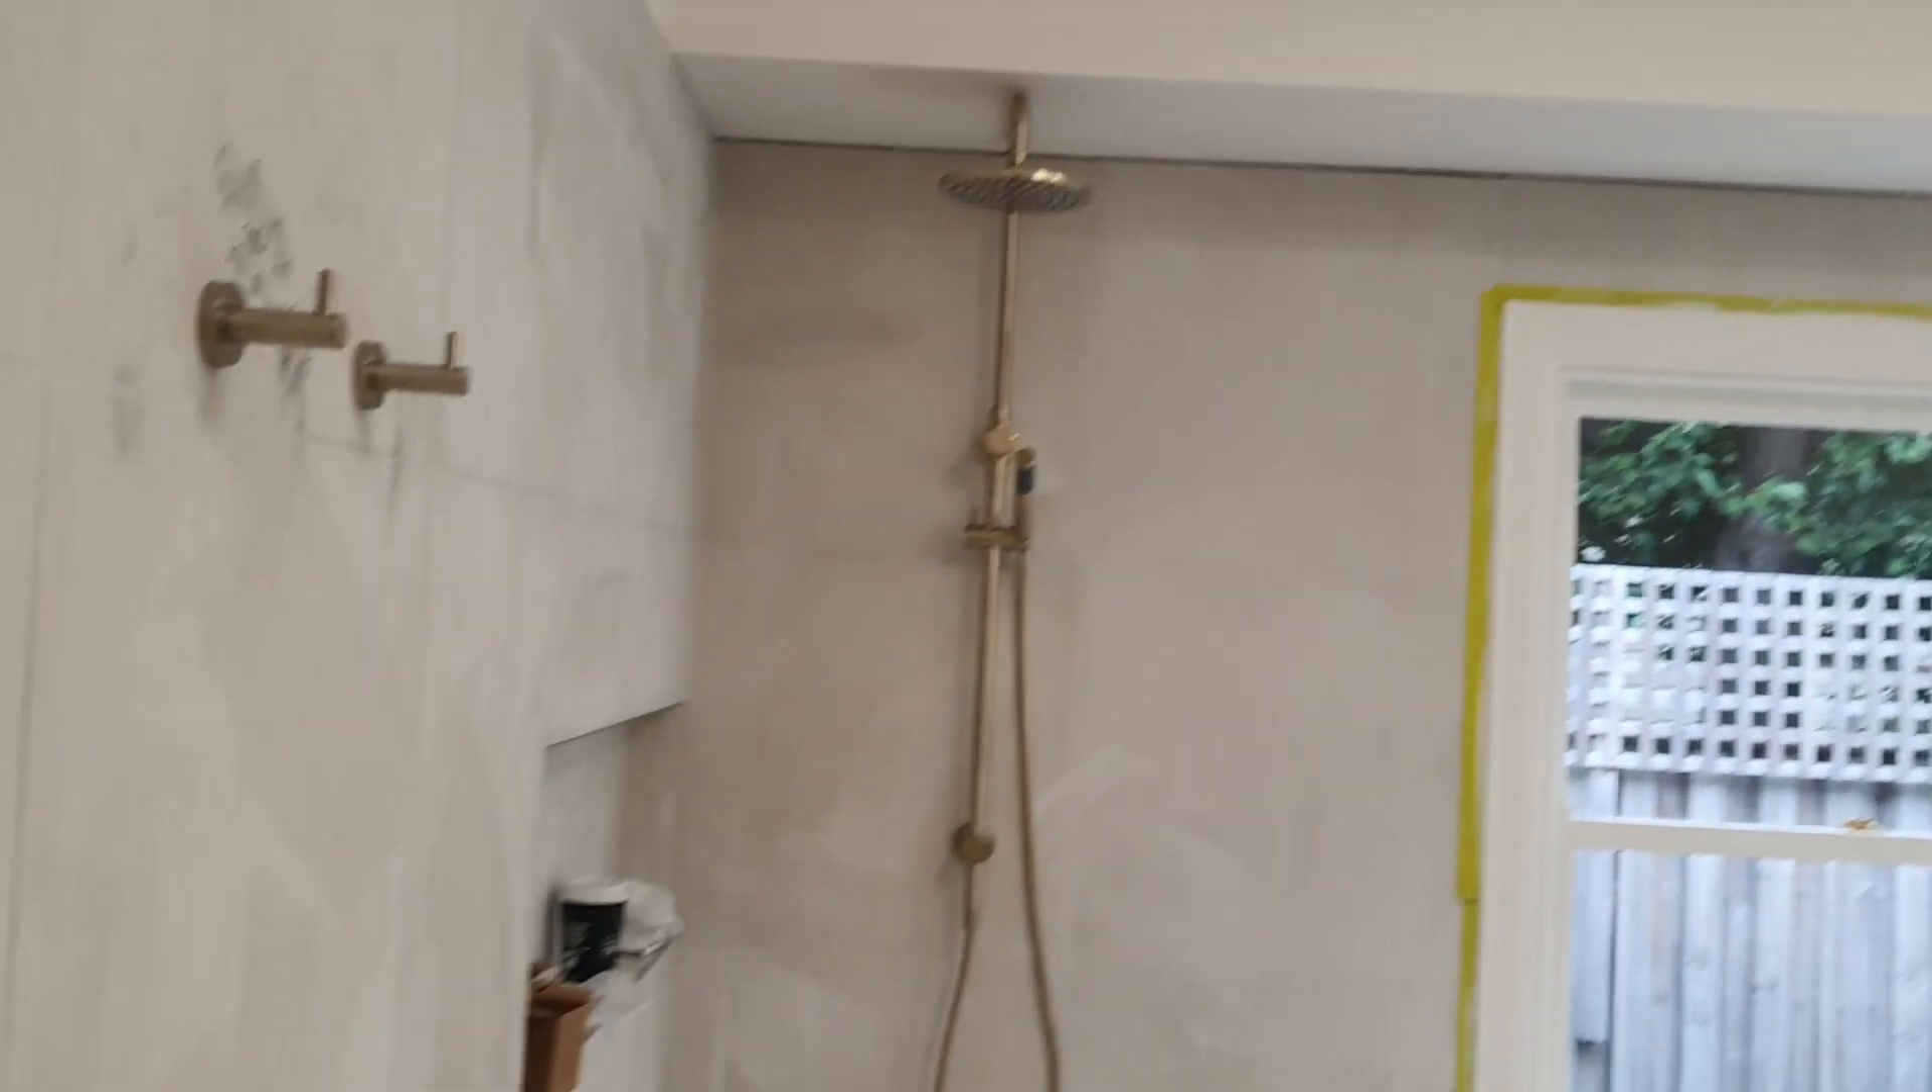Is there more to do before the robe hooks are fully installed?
No.